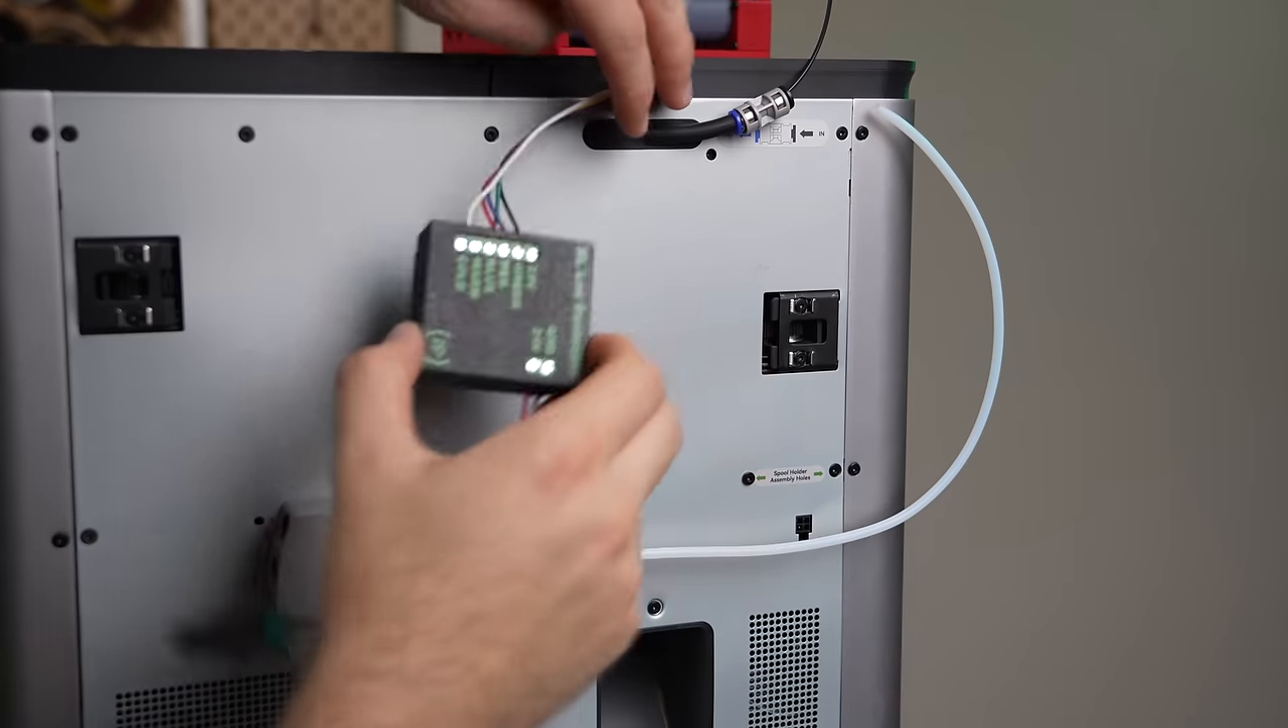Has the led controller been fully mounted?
No.